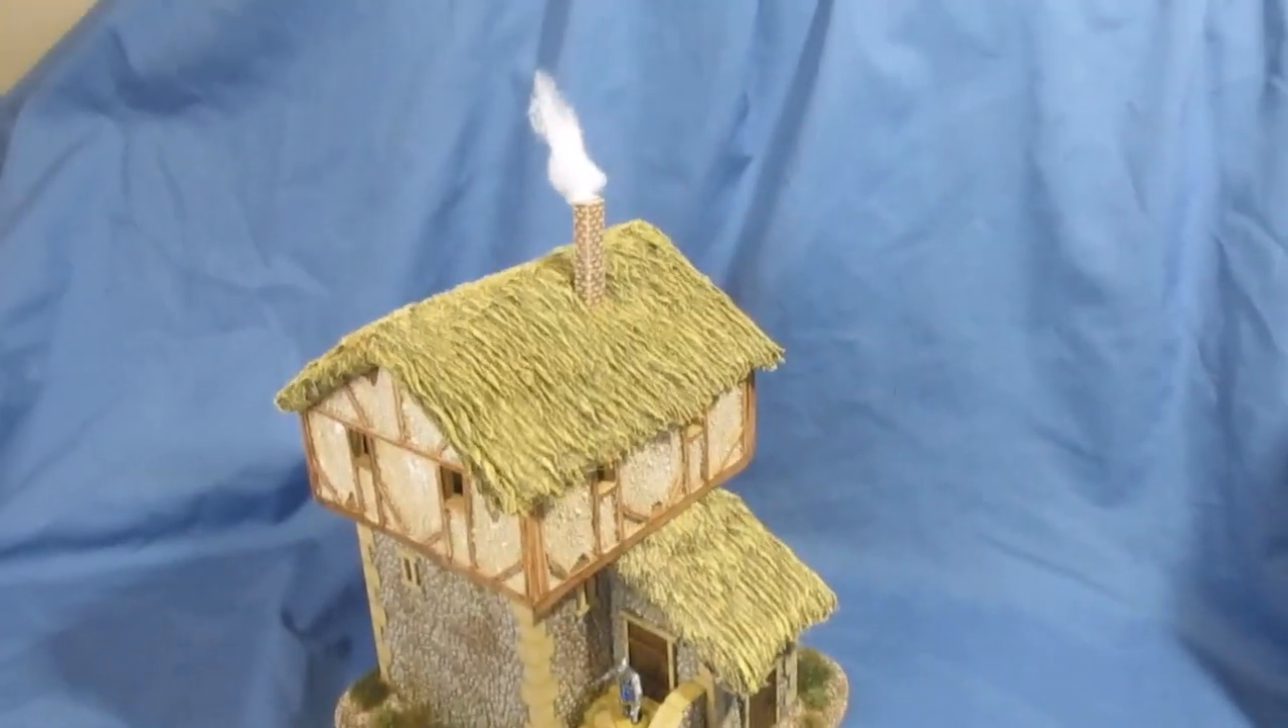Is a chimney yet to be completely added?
No.